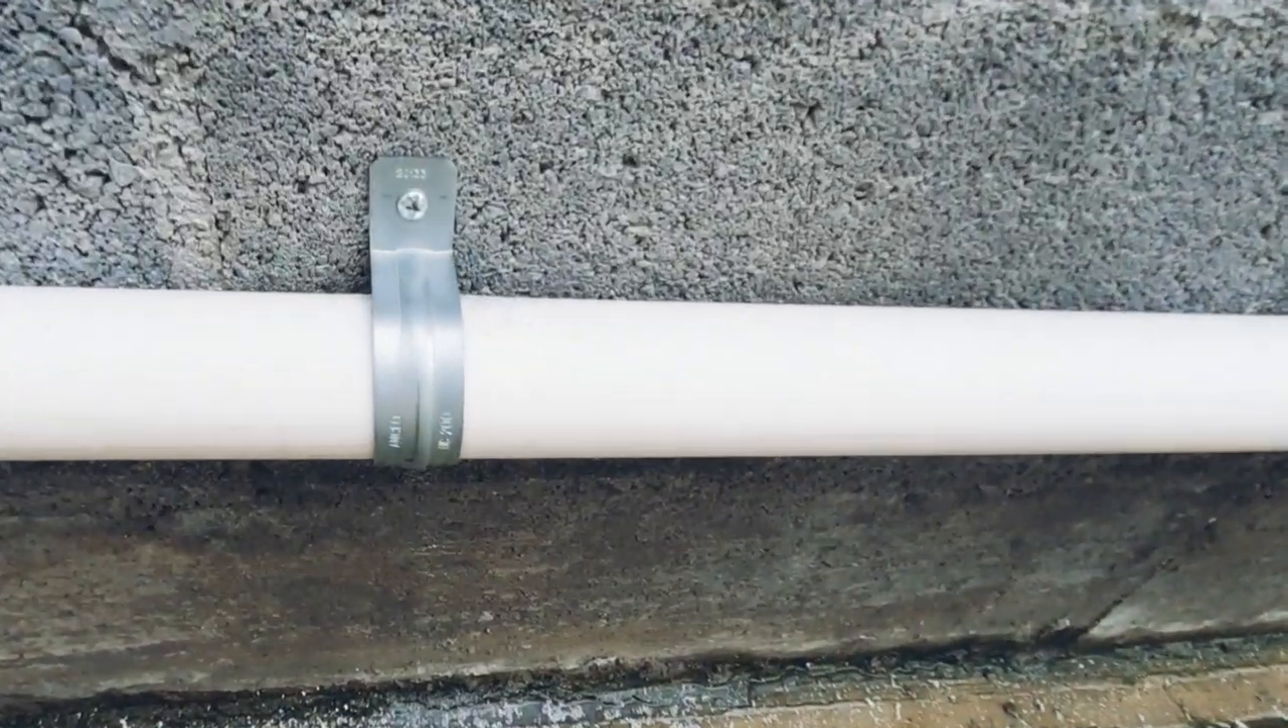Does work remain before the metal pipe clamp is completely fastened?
No.